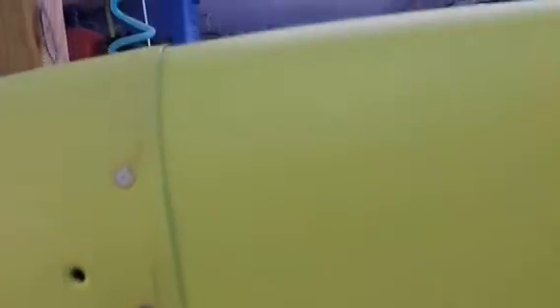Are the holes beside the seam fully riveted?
No.